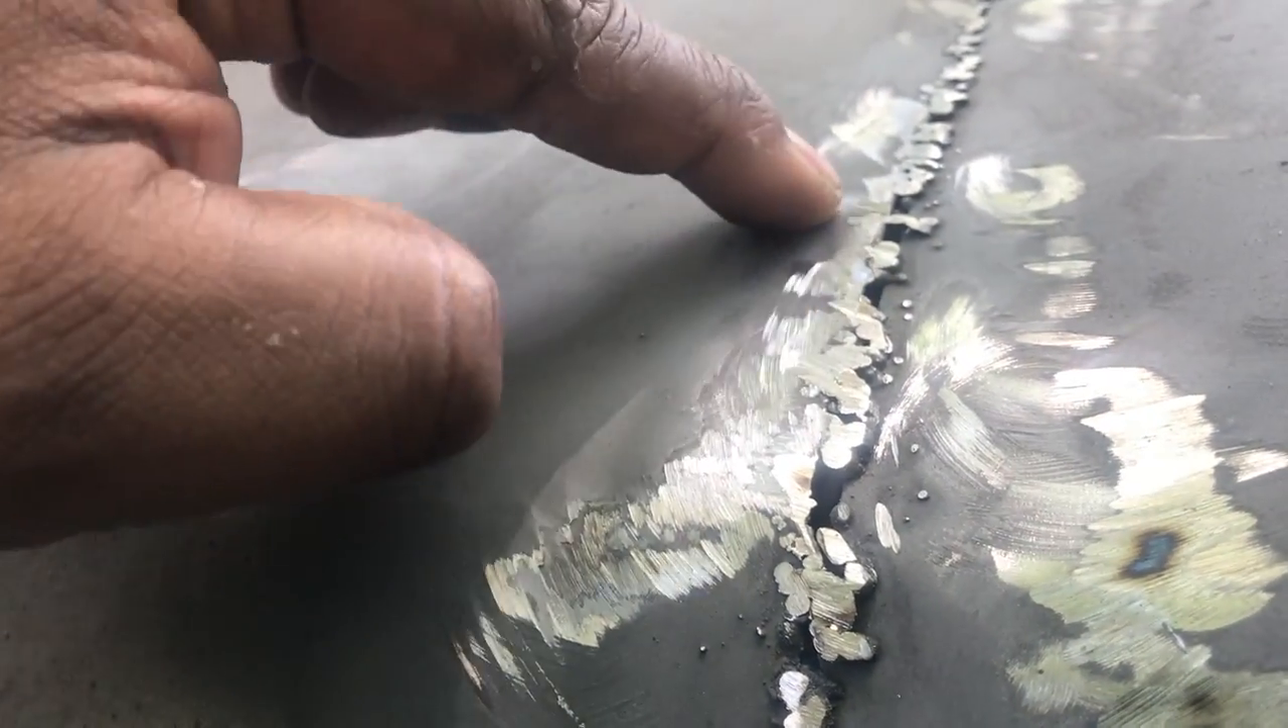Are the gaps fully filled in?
No.